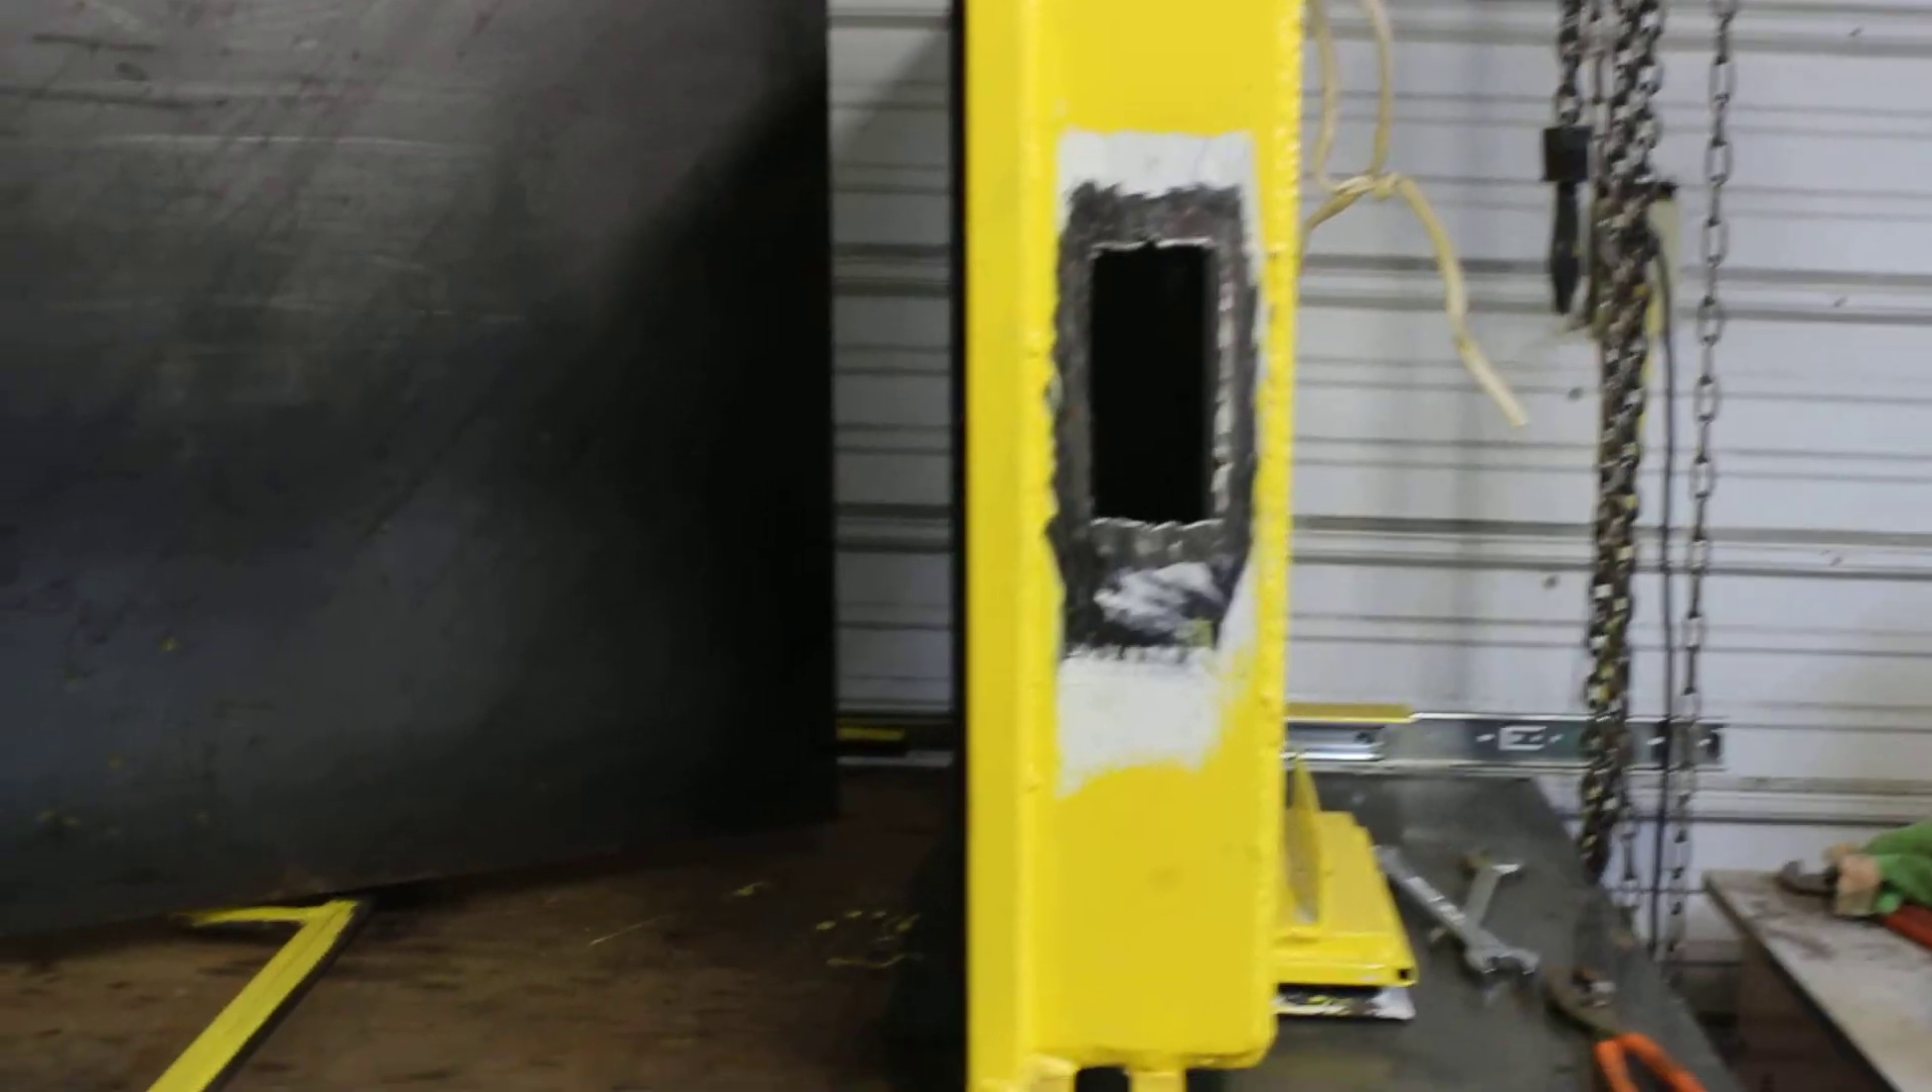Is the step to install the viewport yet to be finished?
Yes.